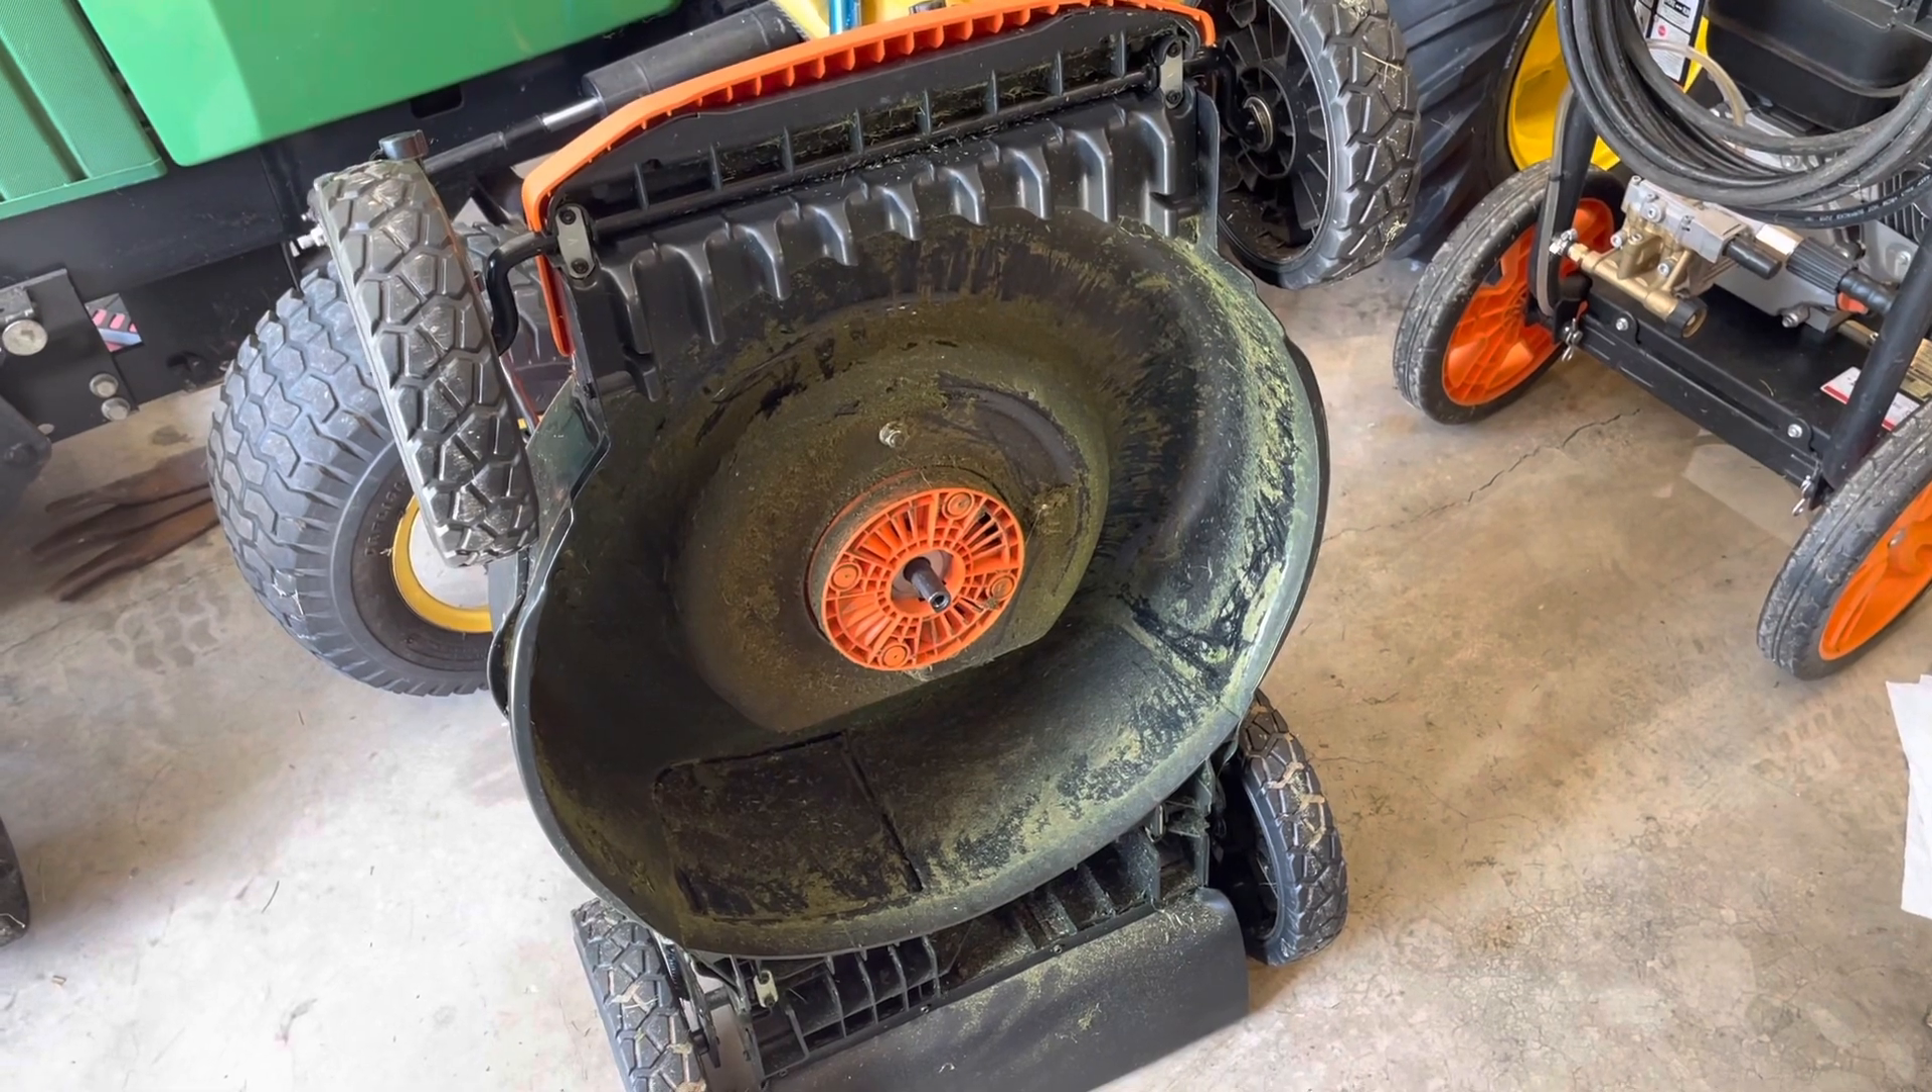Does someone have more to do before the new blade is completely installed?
Yes.